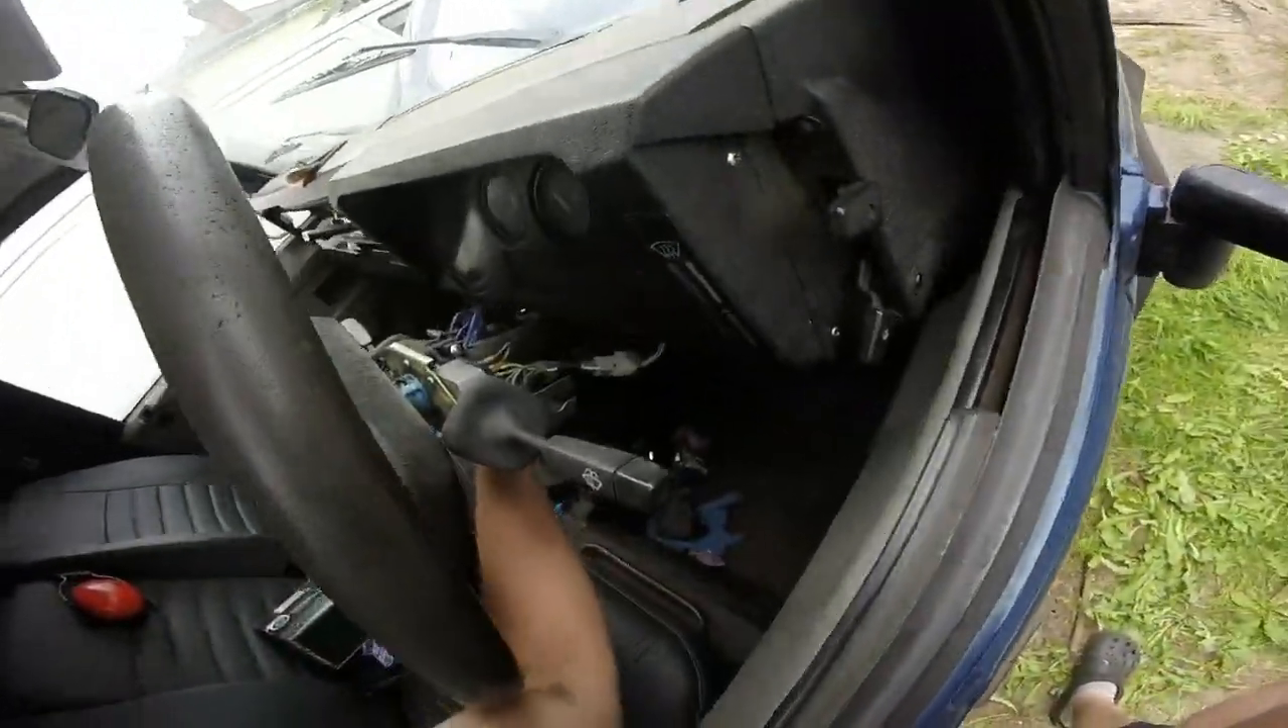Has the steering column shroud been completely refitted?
No.